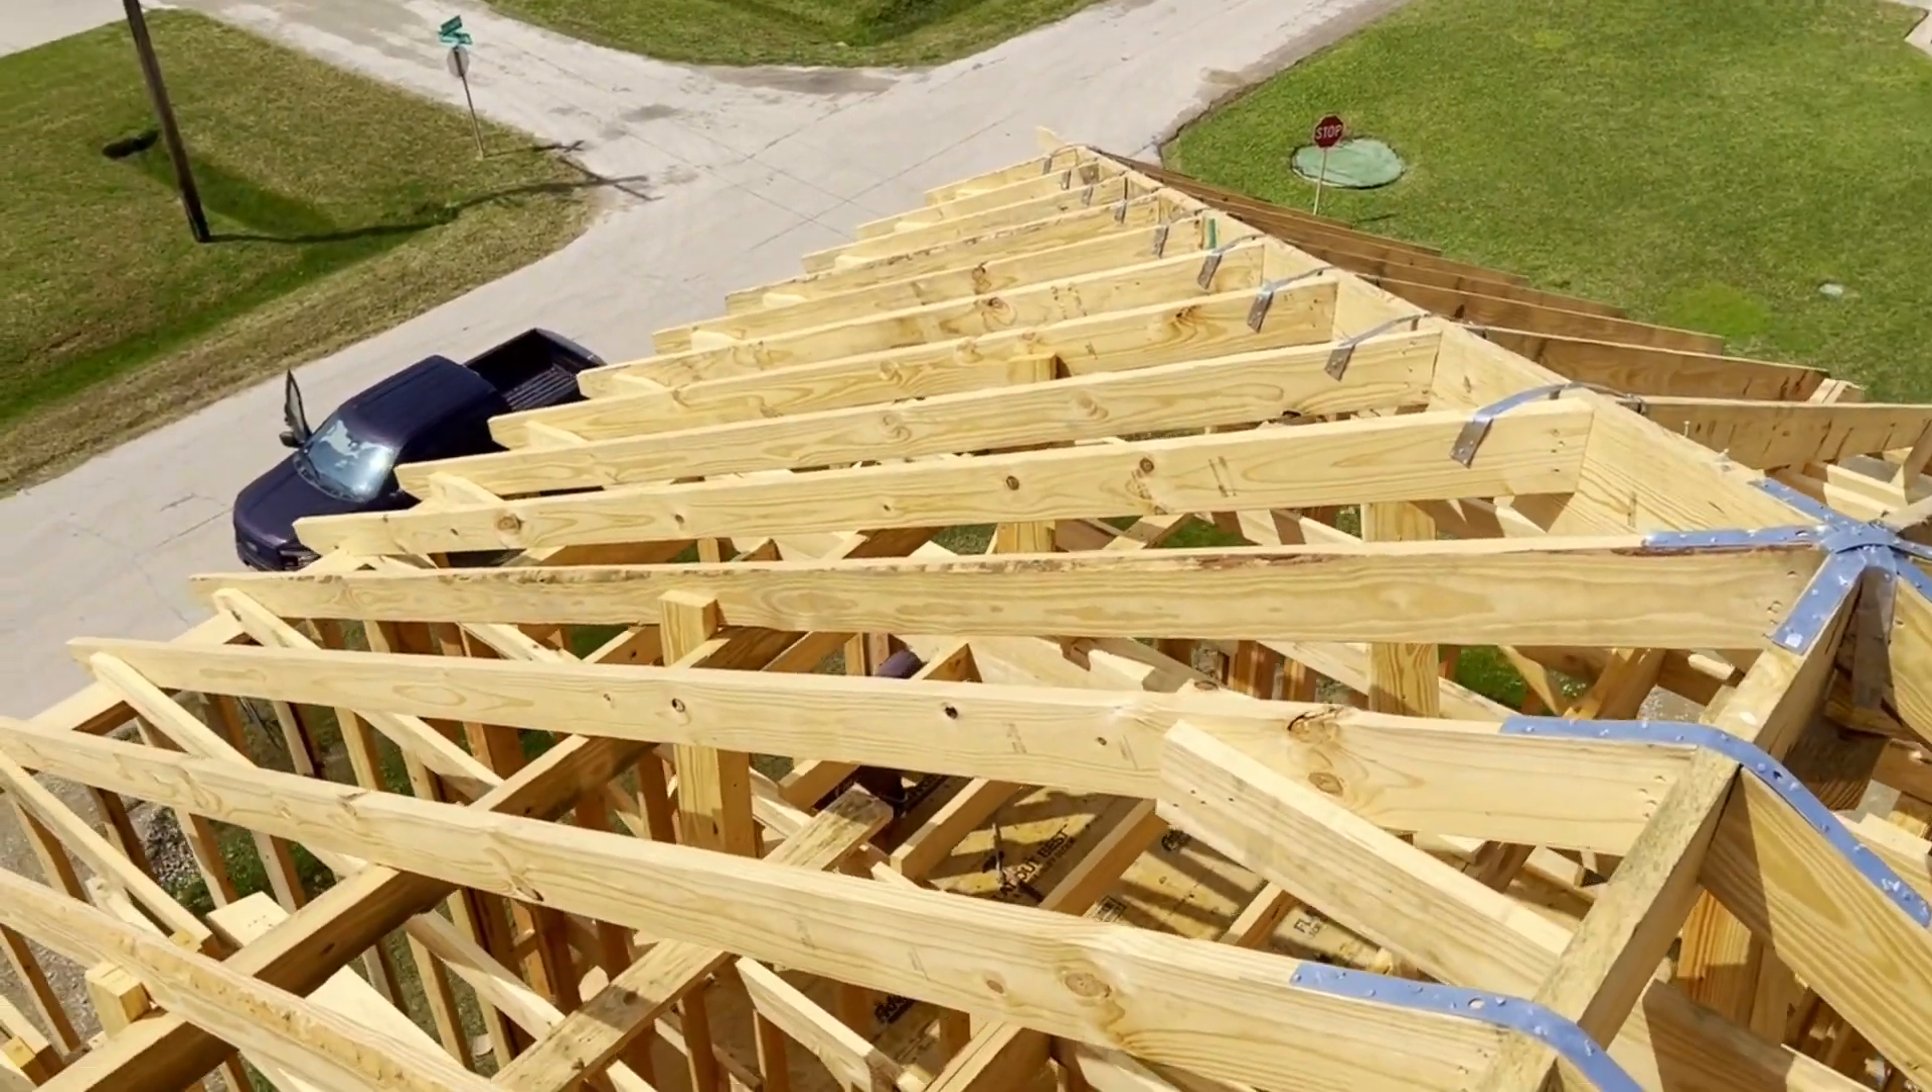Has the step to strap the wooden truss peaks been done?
Yes.